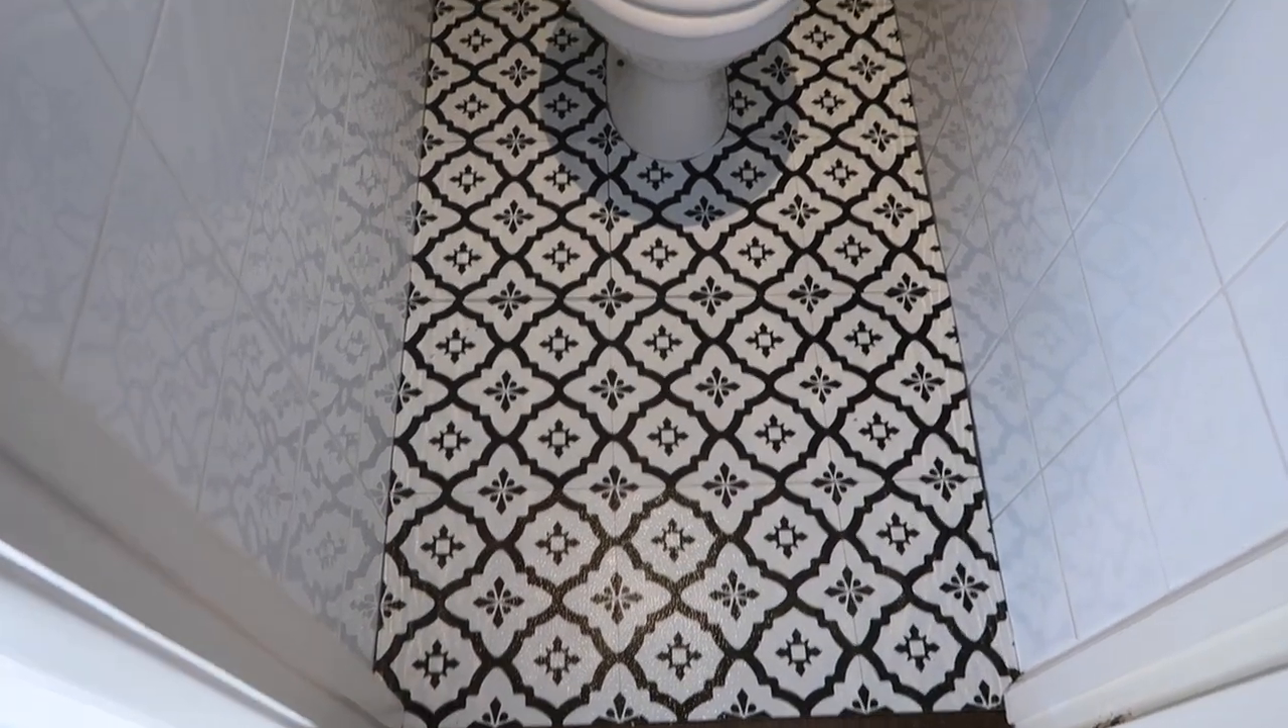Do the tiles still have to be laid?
No.